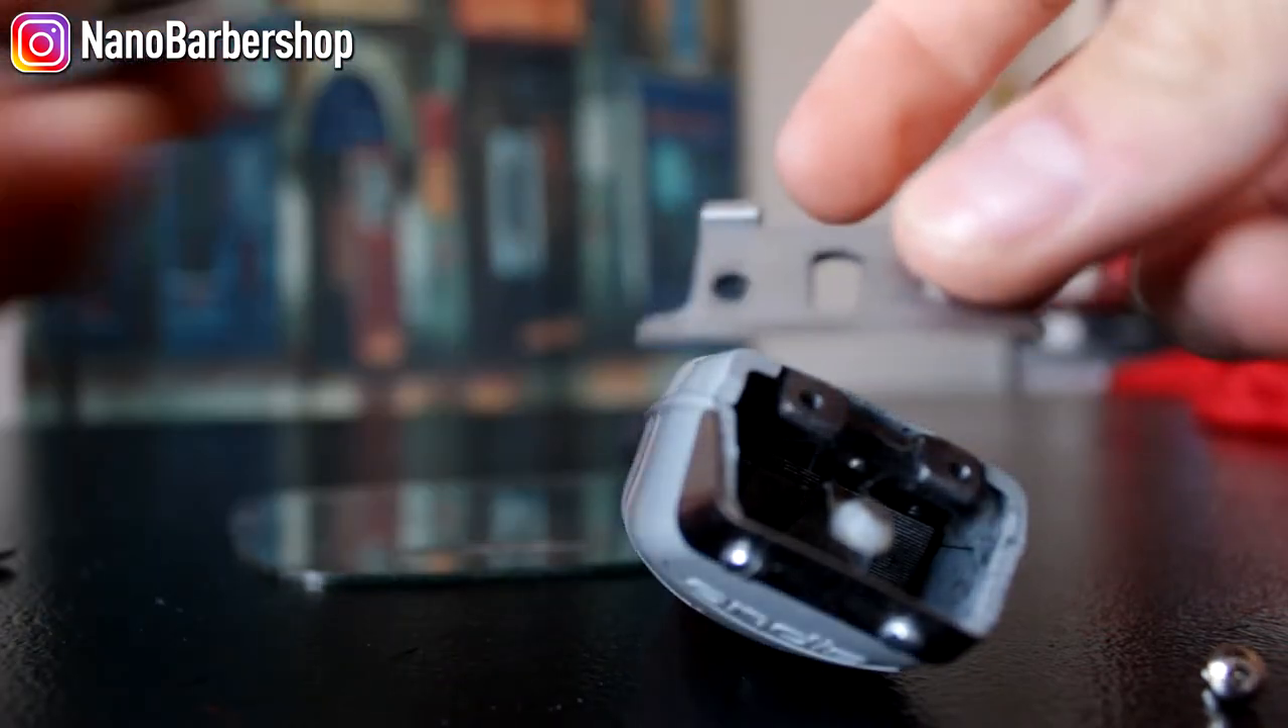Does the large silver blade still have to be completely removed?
No.